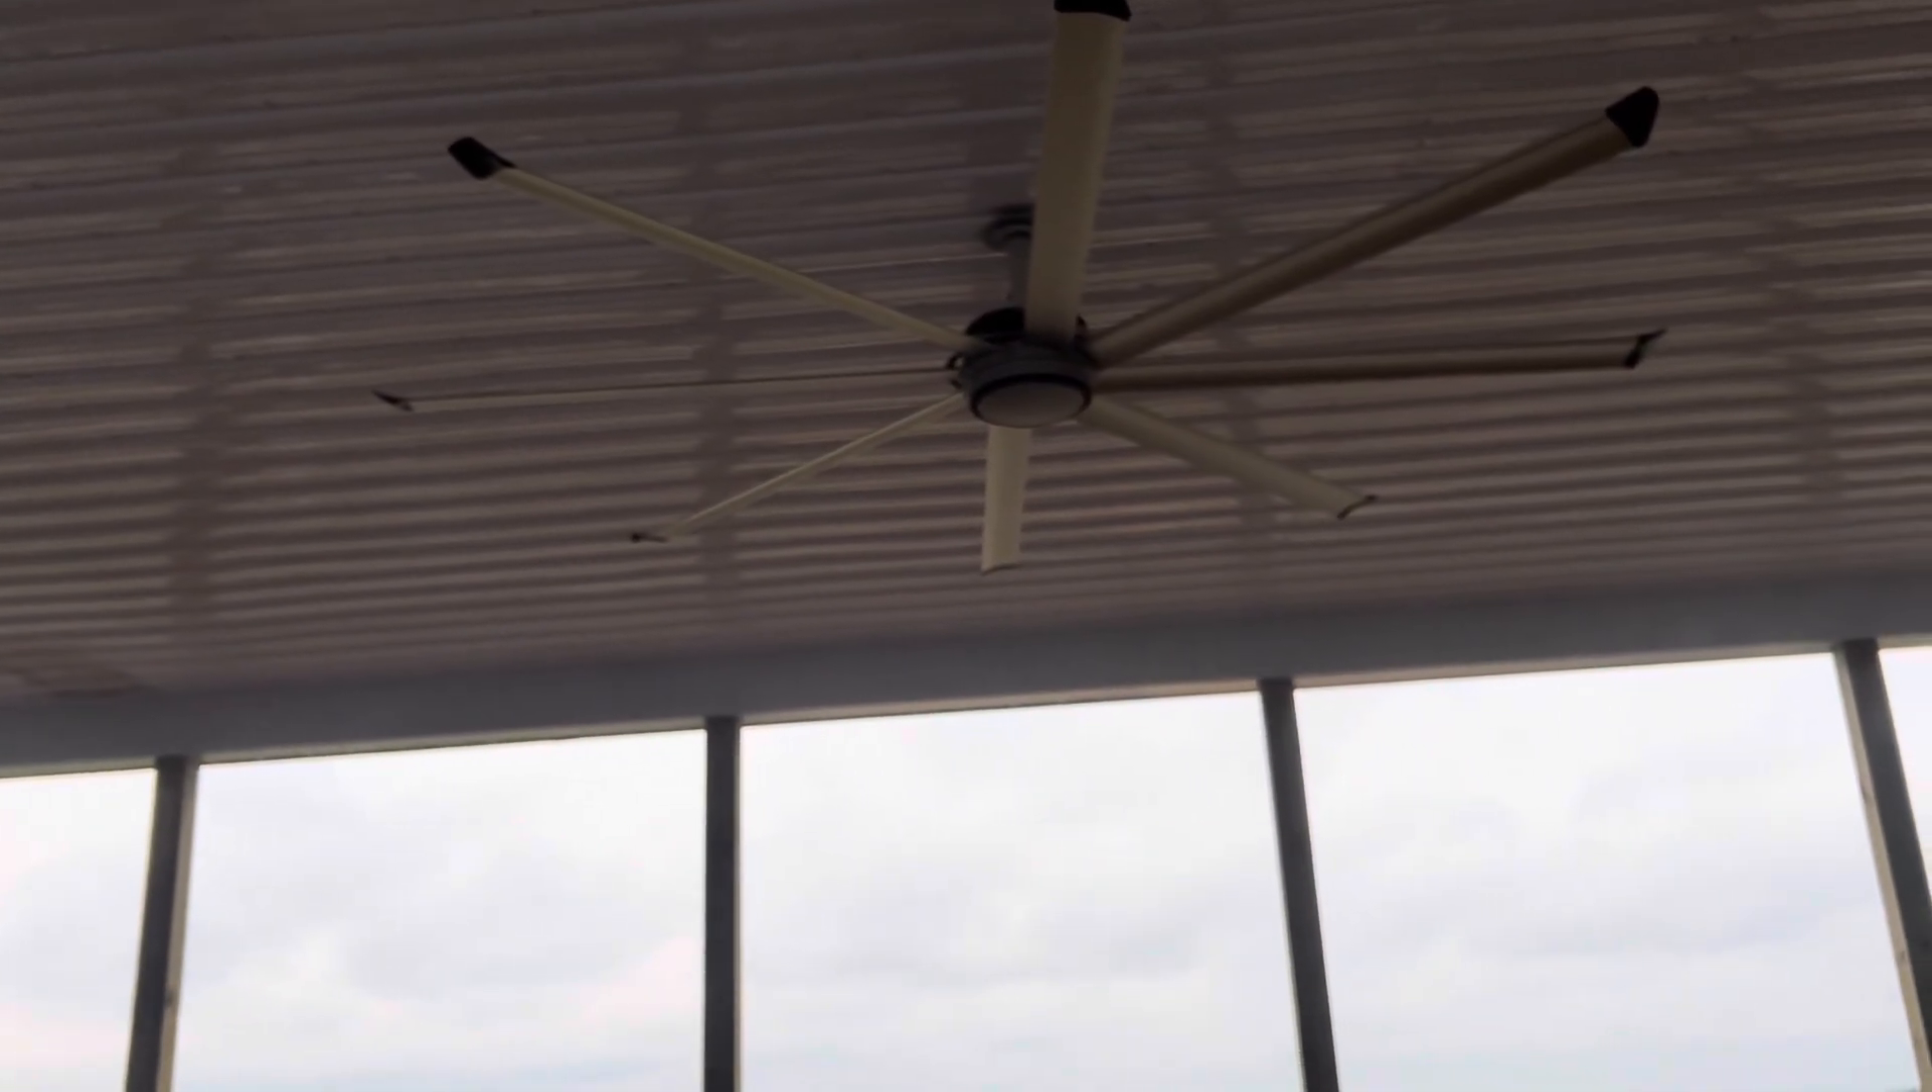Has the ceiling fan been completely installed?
Yes.